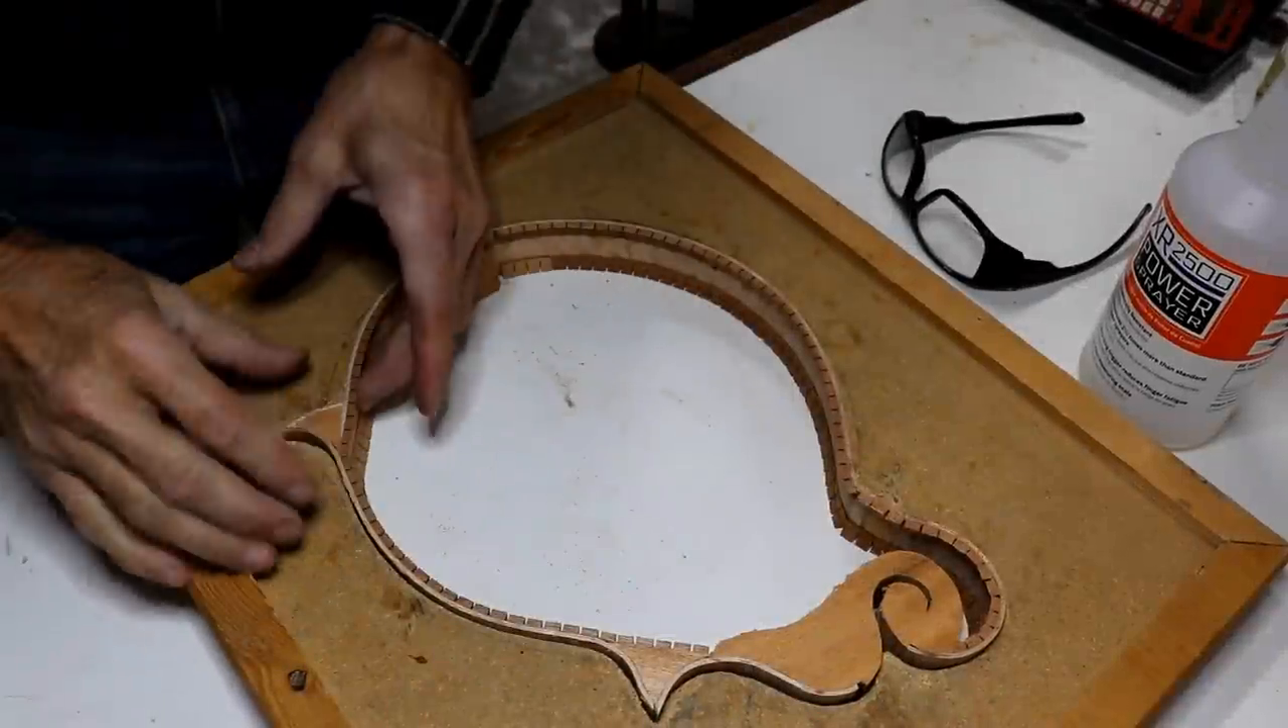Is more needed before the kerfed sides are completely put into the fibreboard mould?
No.